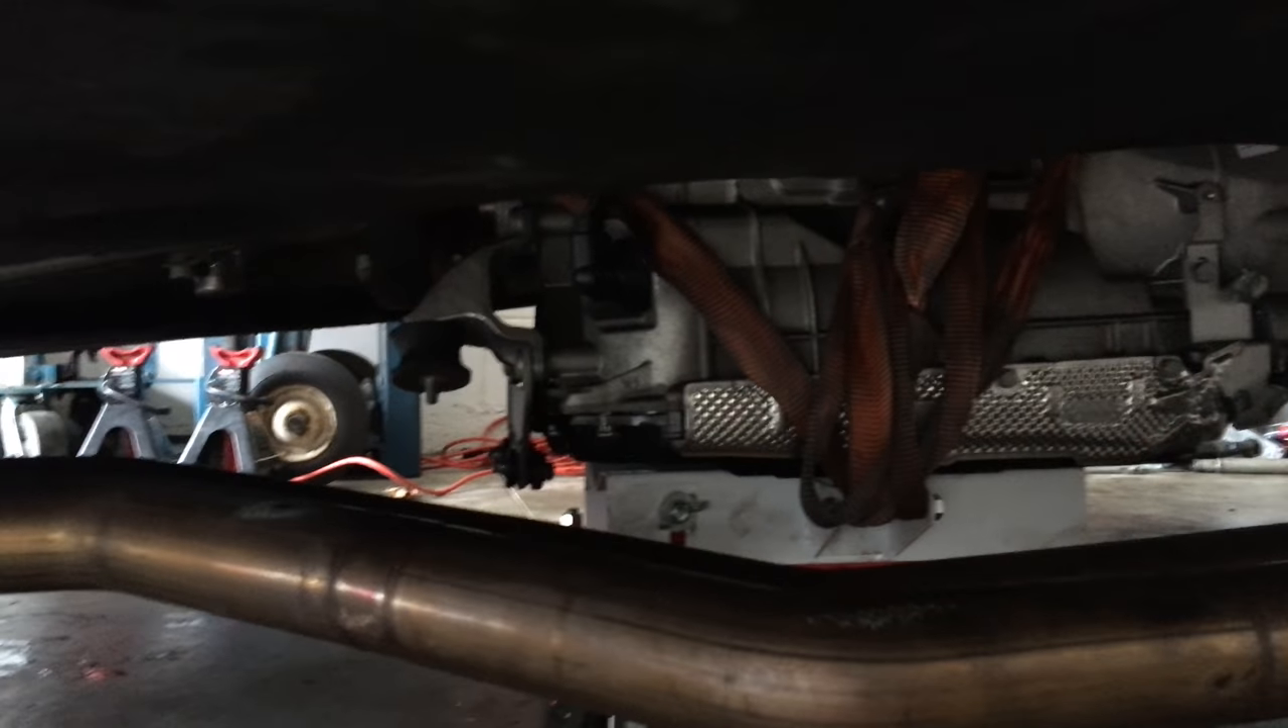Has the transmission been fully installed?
No.